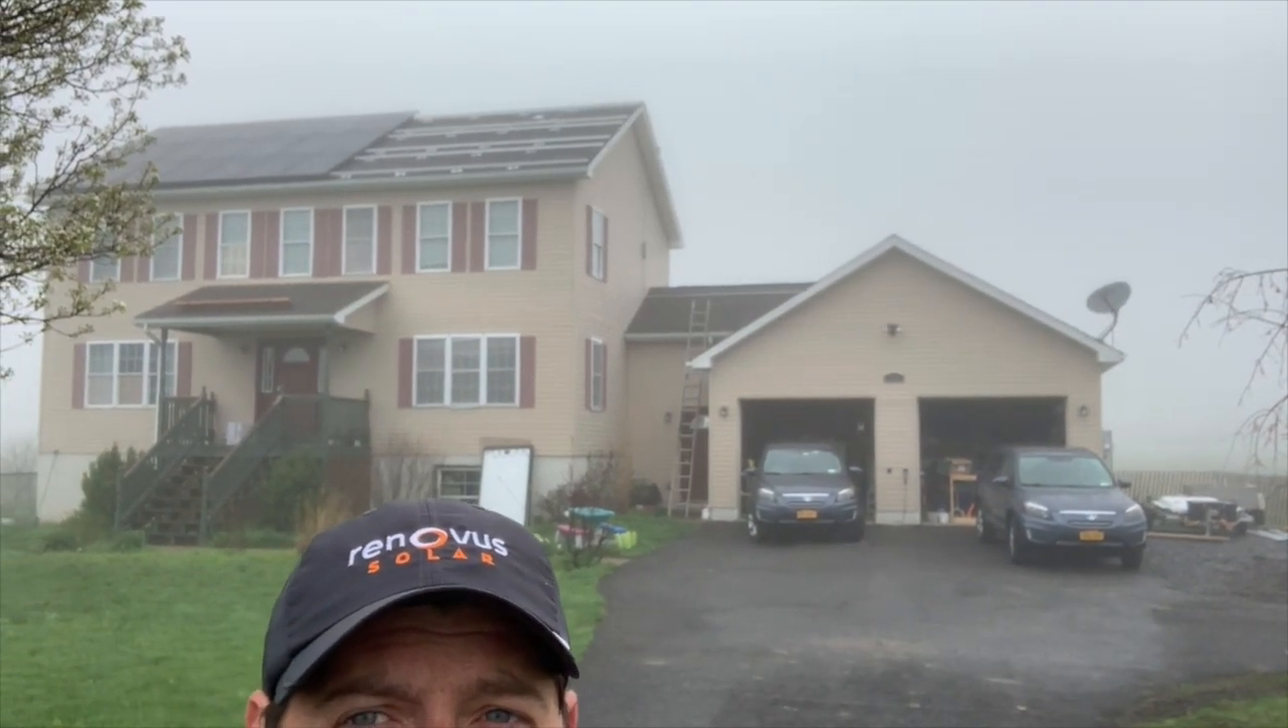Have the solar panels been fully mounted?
No.